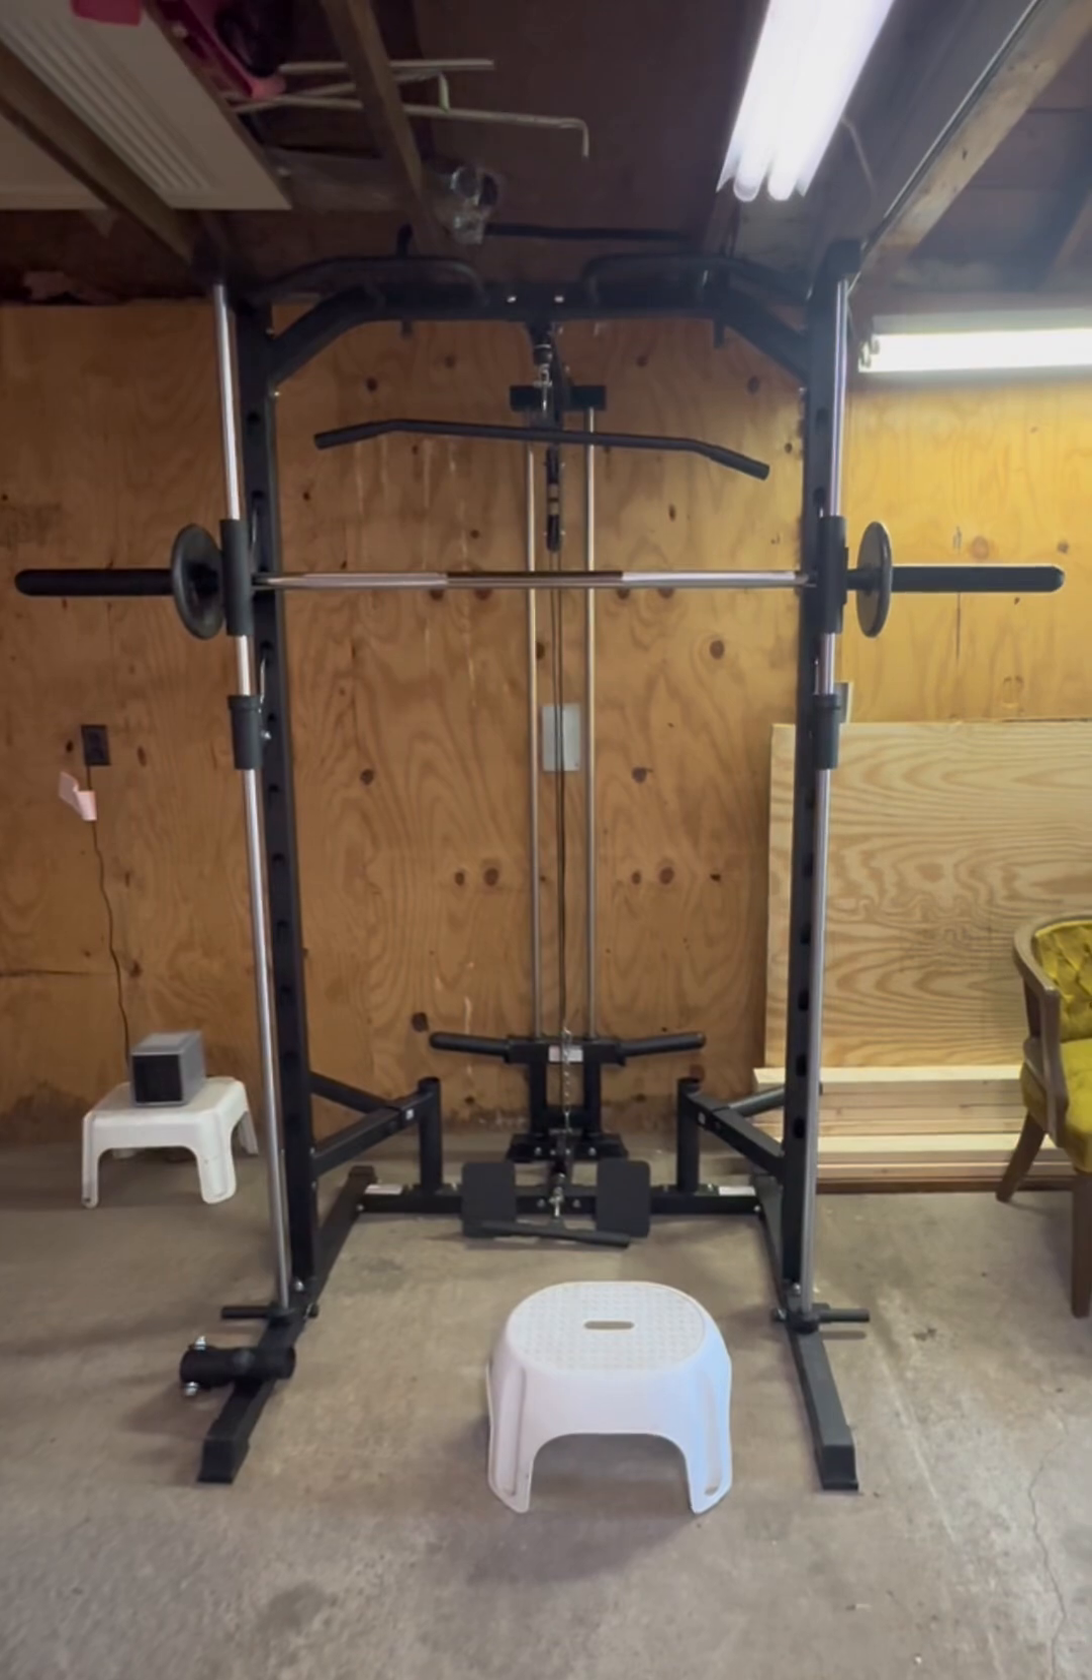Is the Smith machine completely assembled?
Yes.